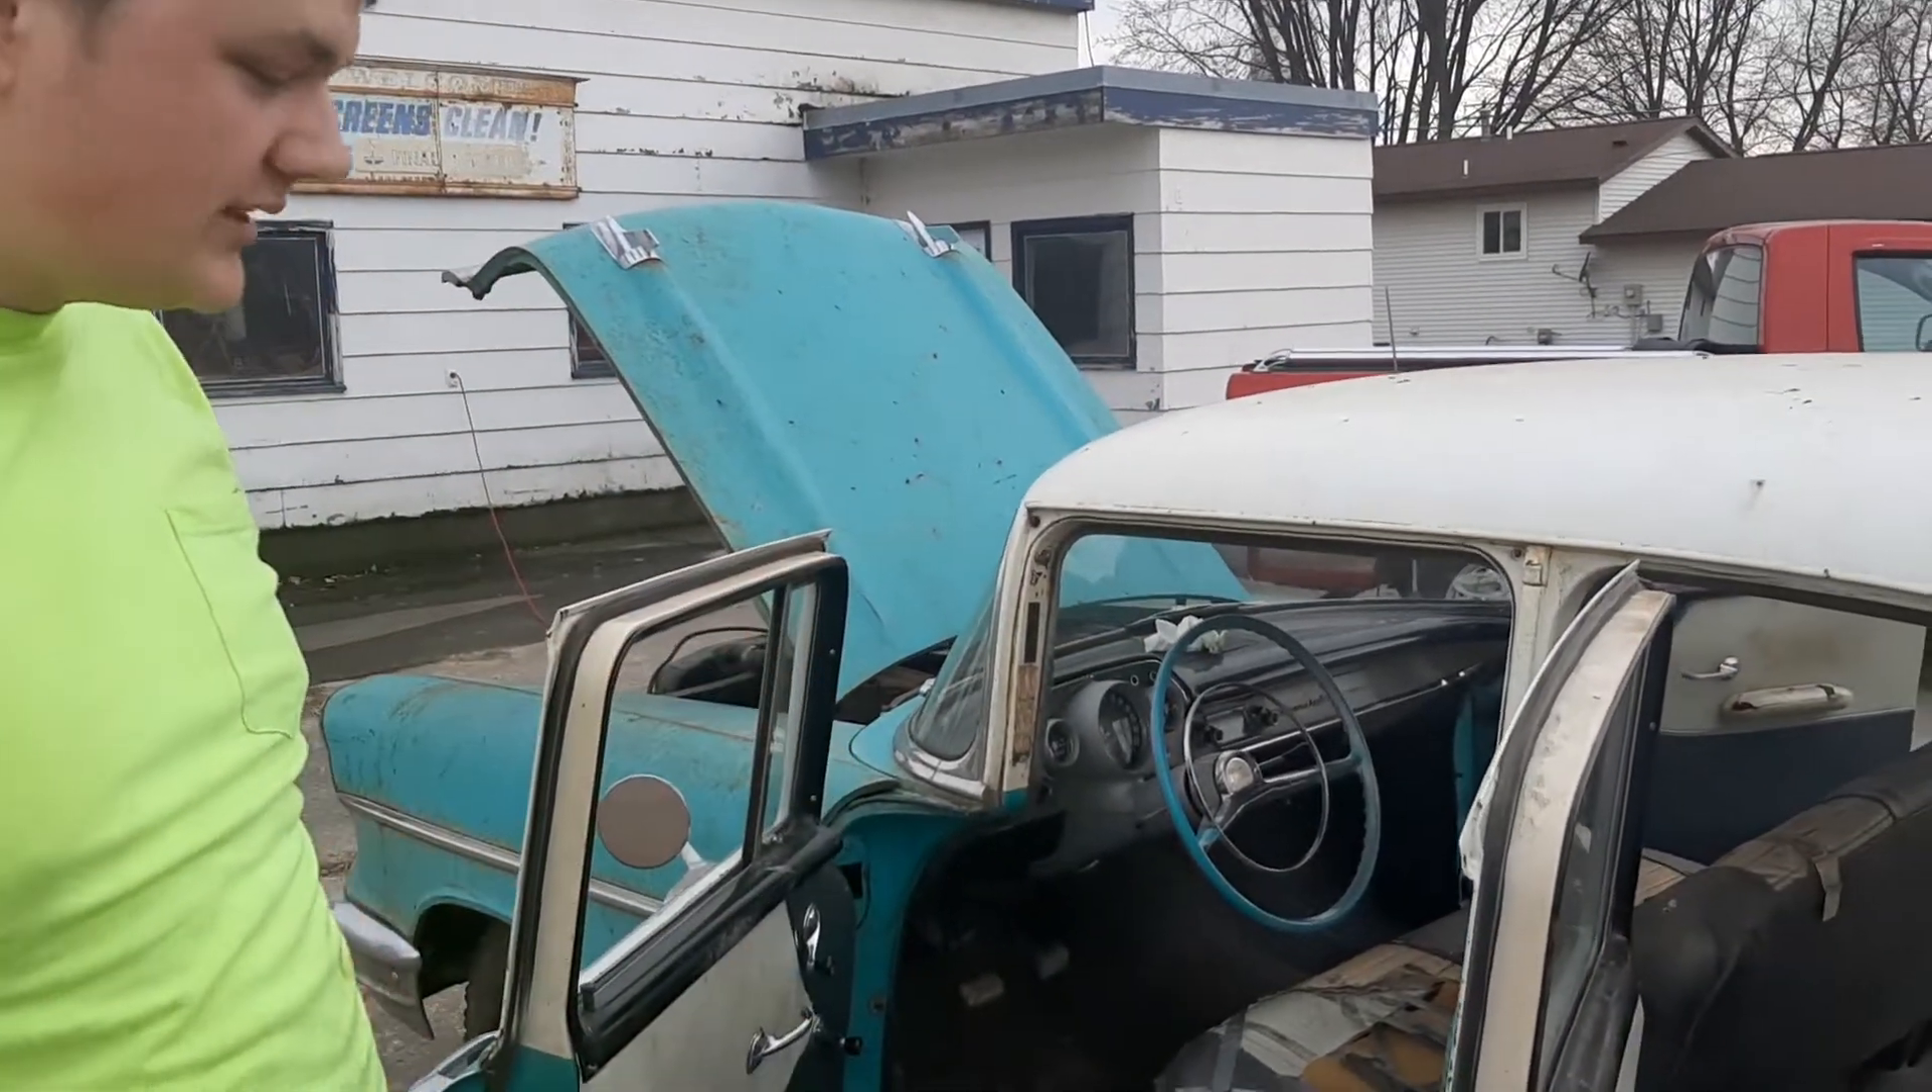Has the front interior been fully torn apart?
No.